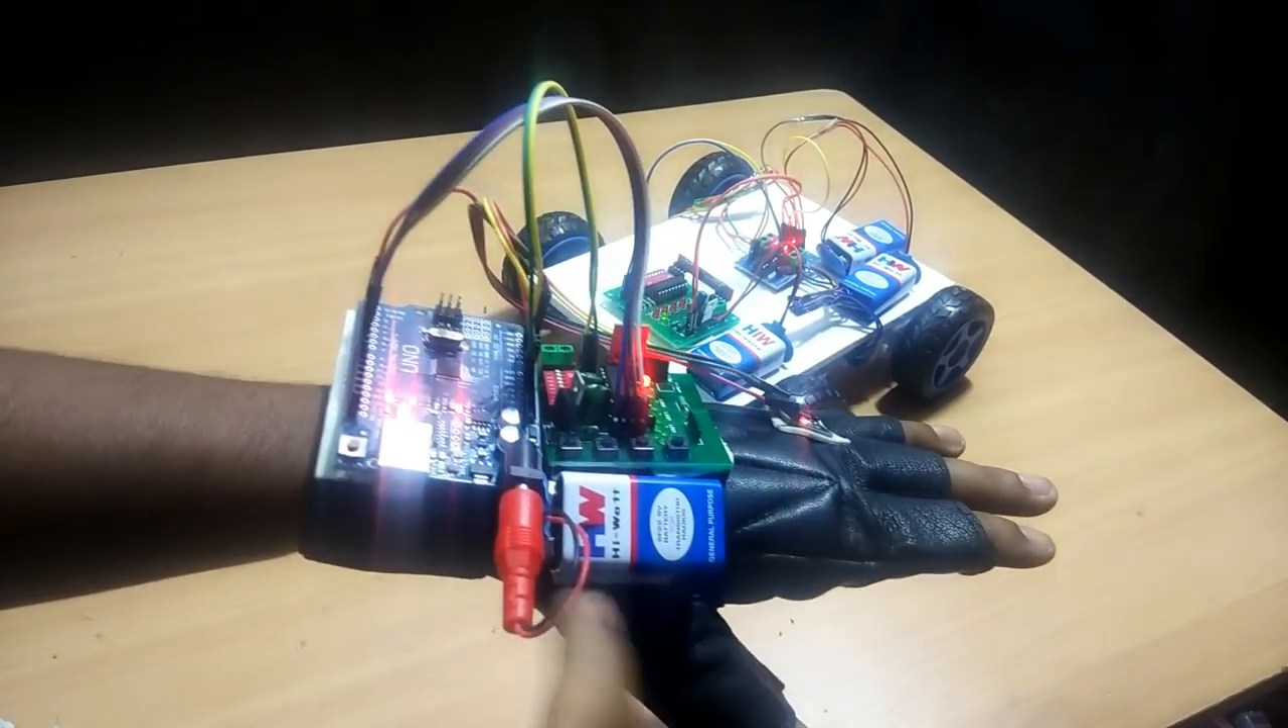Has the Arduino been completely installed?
Yes.